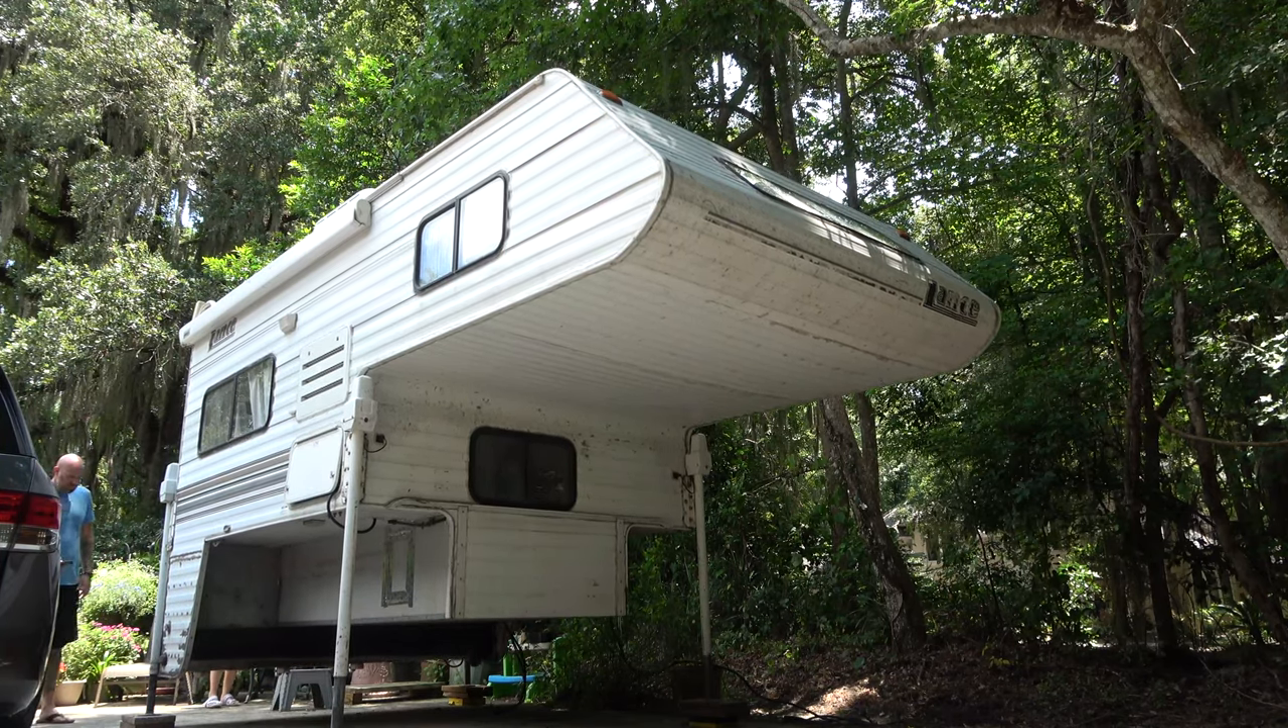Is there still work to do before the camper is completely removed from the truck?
No.